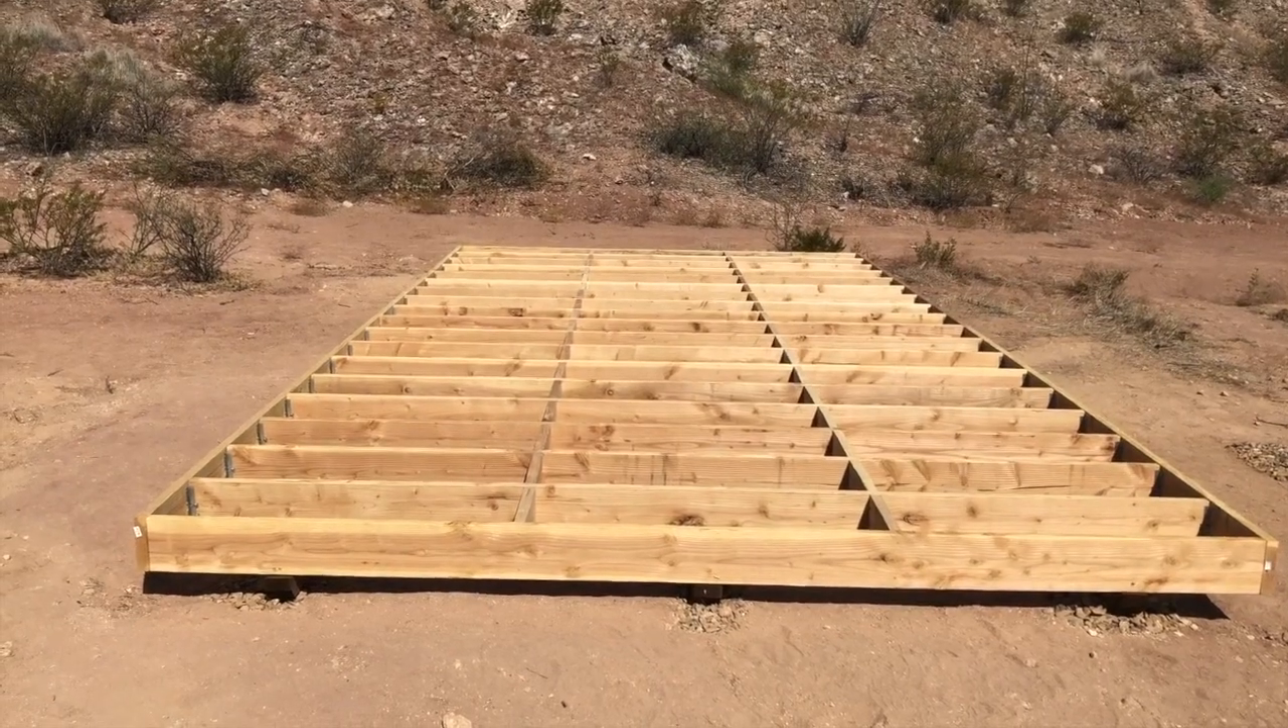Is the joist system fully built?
Yes.